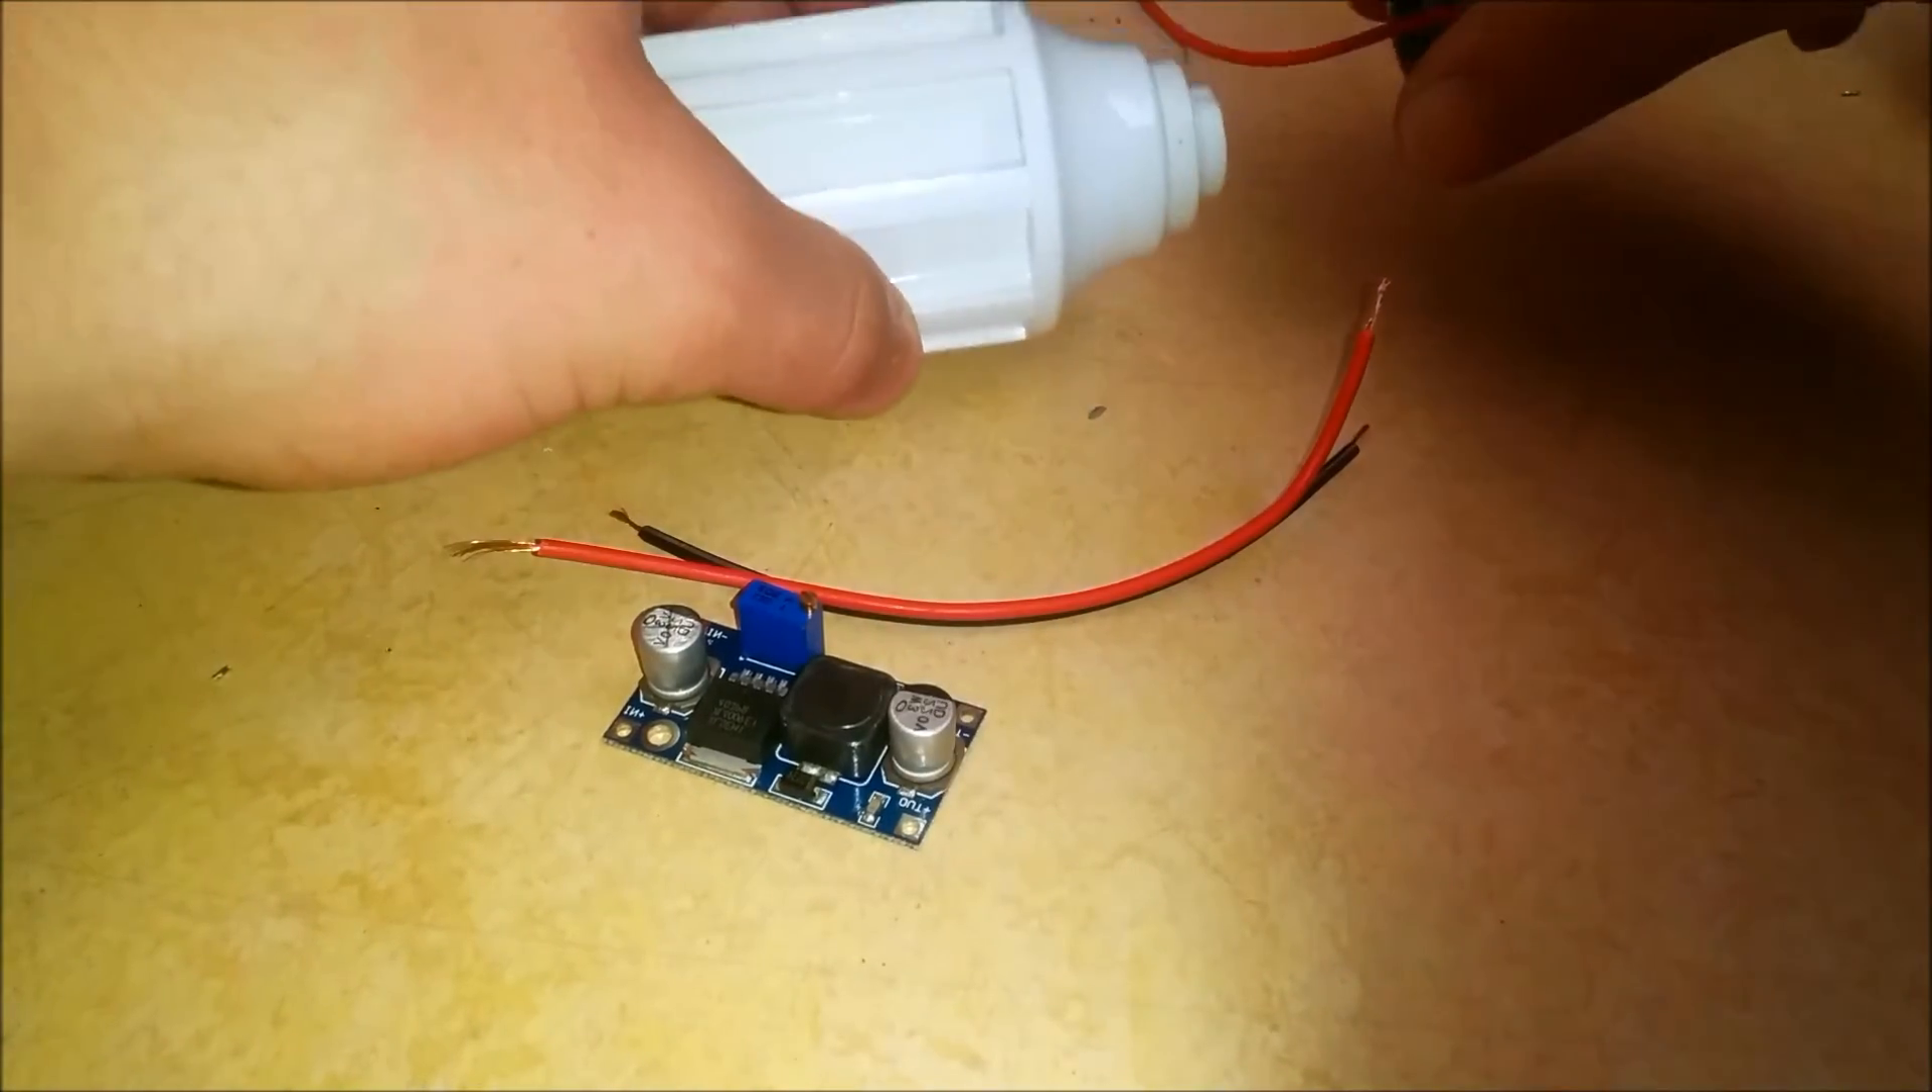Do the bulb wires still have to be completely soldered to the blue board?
Yes.